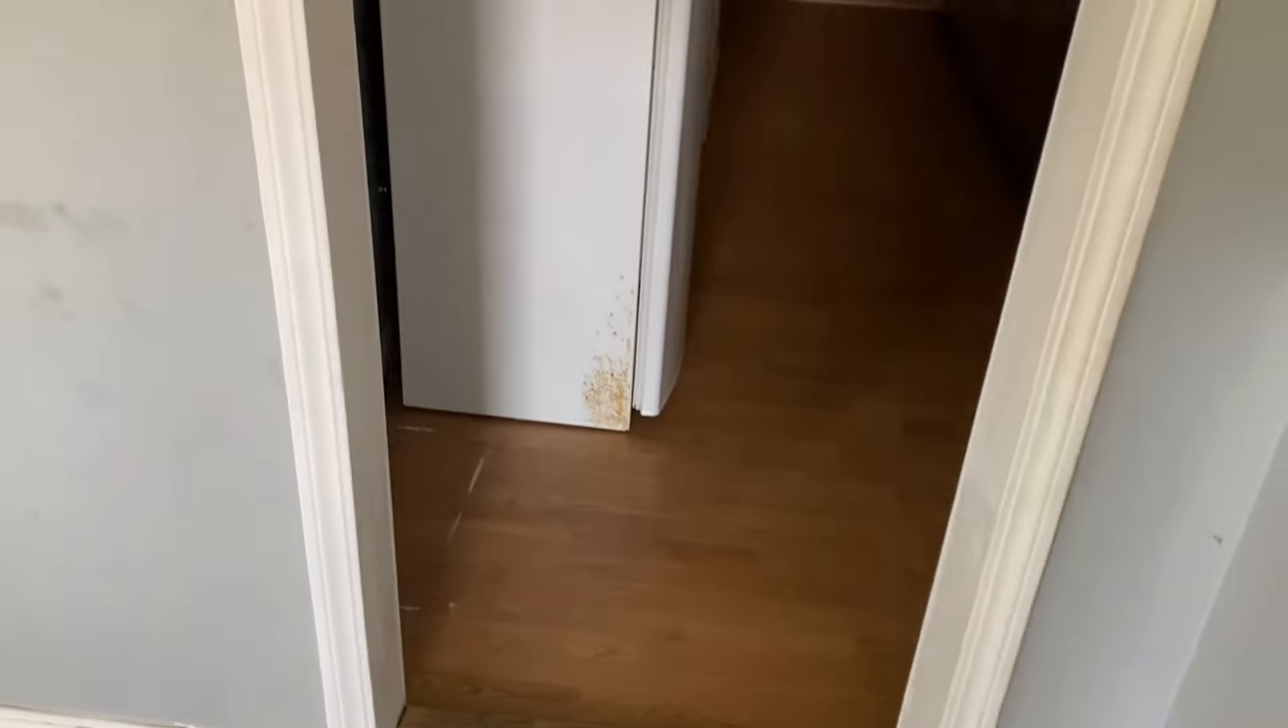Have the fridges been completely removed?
No.